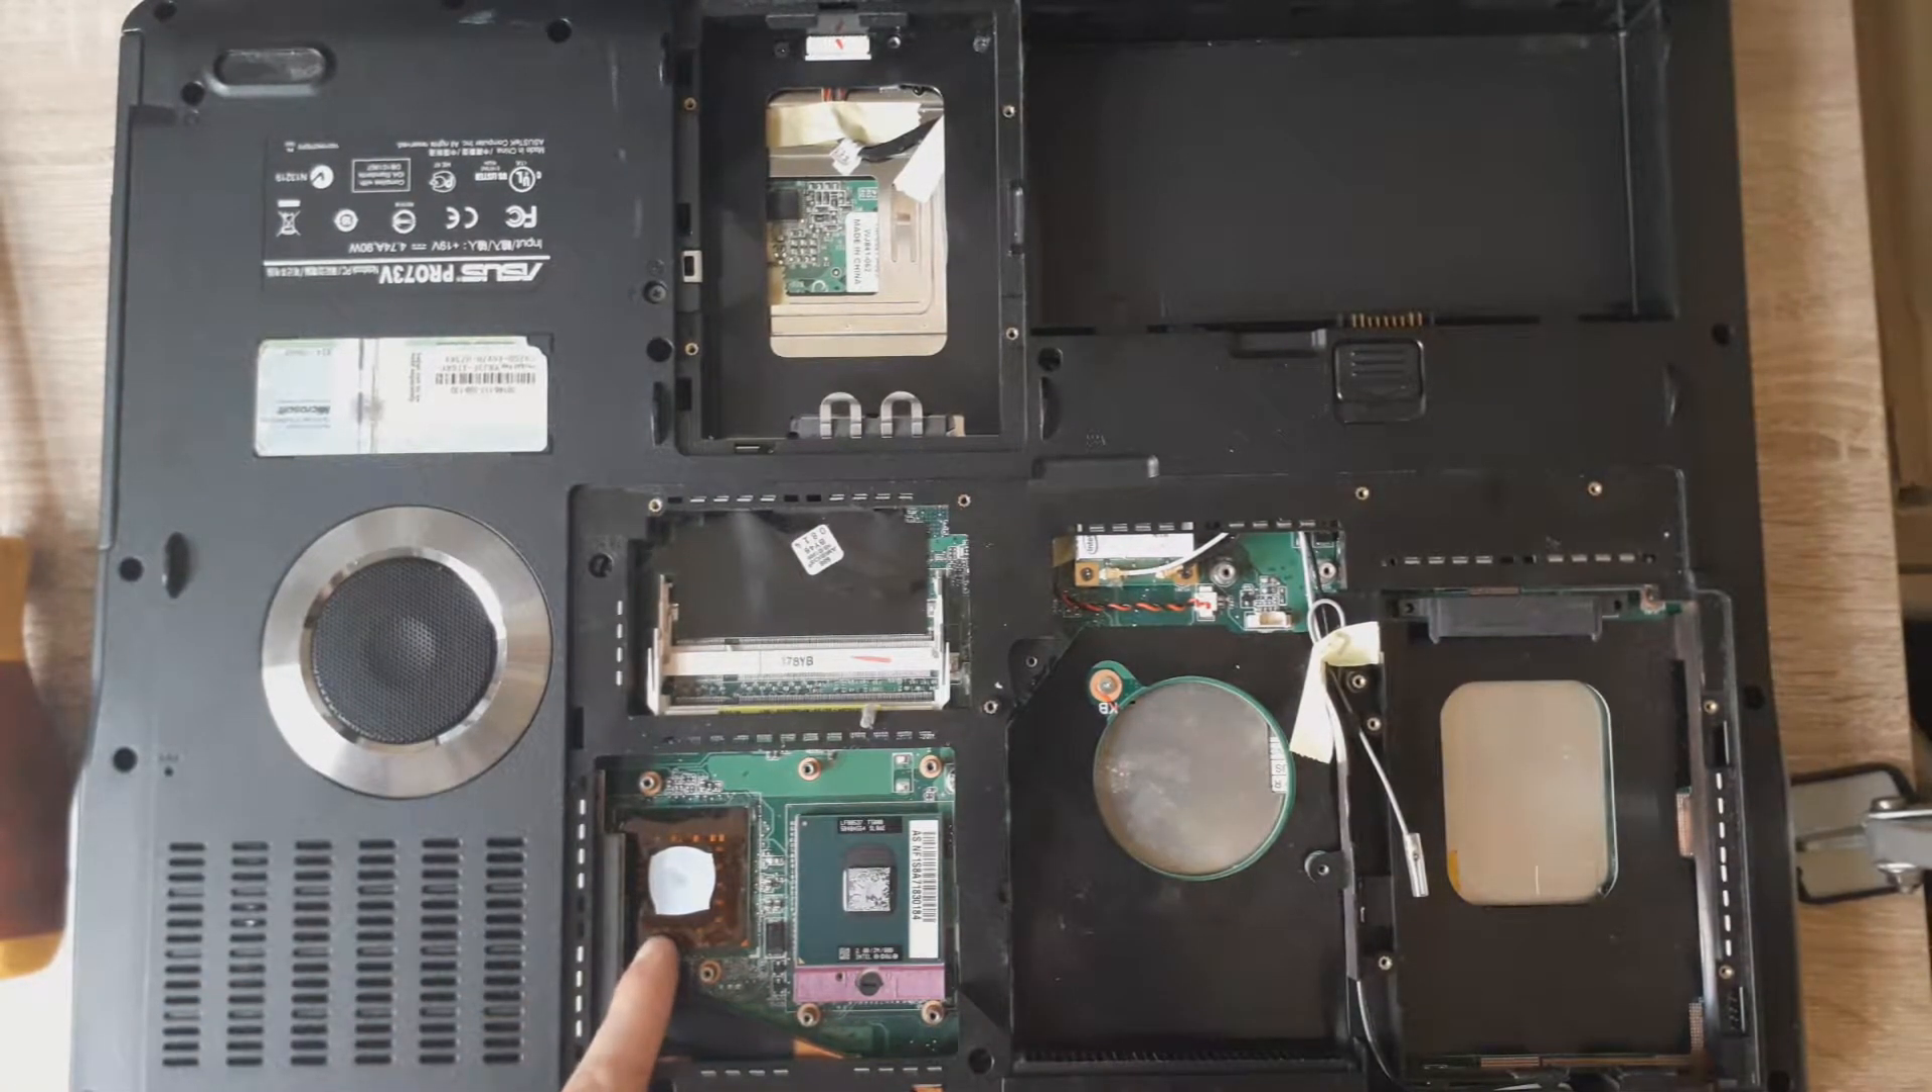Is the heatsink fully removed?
Yes.